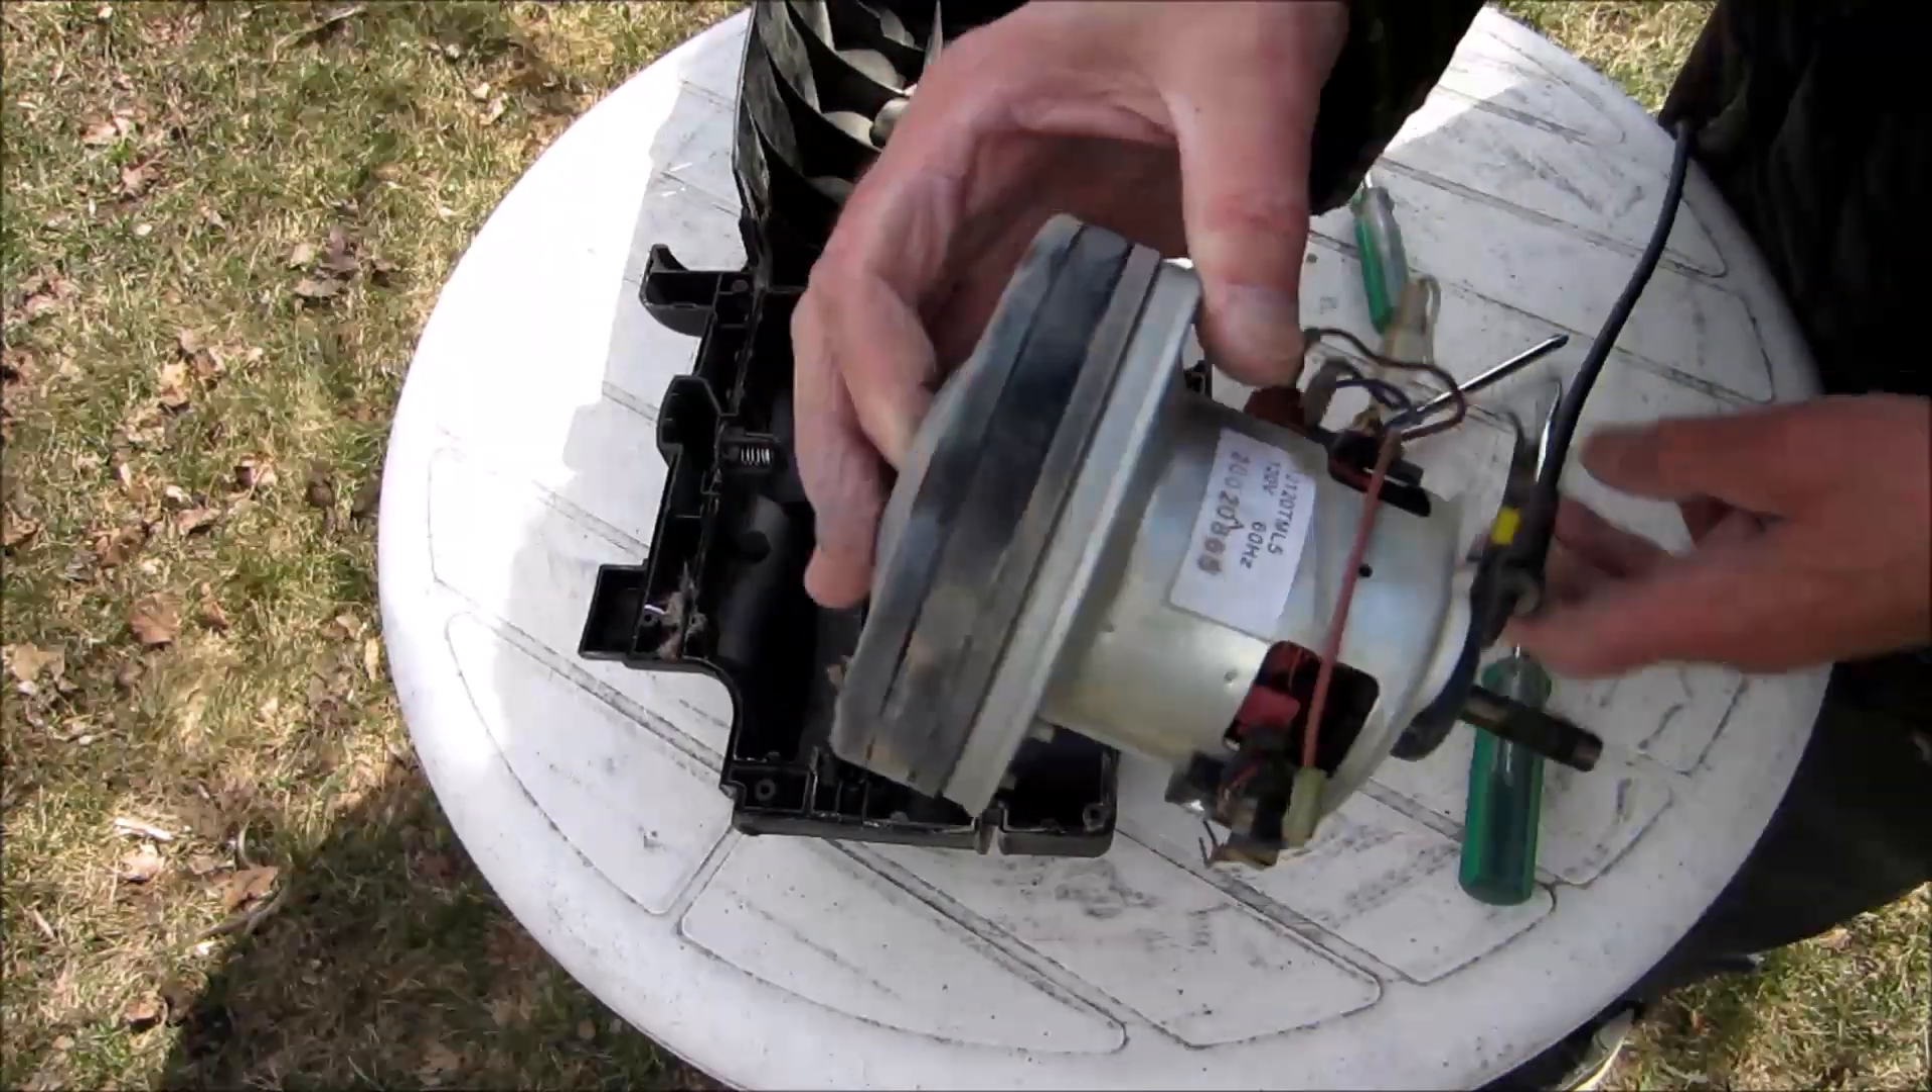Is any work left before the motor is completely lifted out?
No.